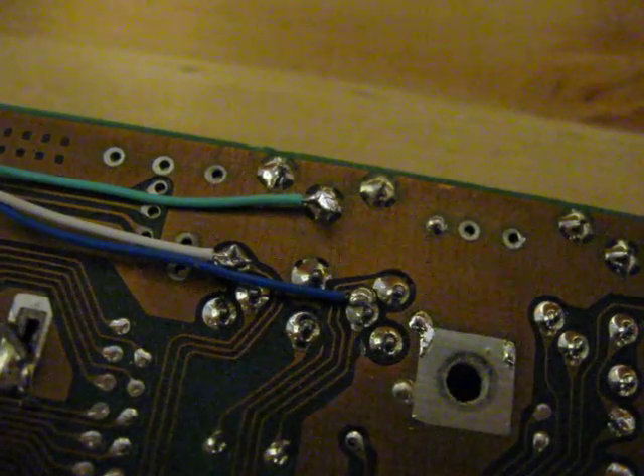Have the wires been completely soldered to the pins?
Yes.